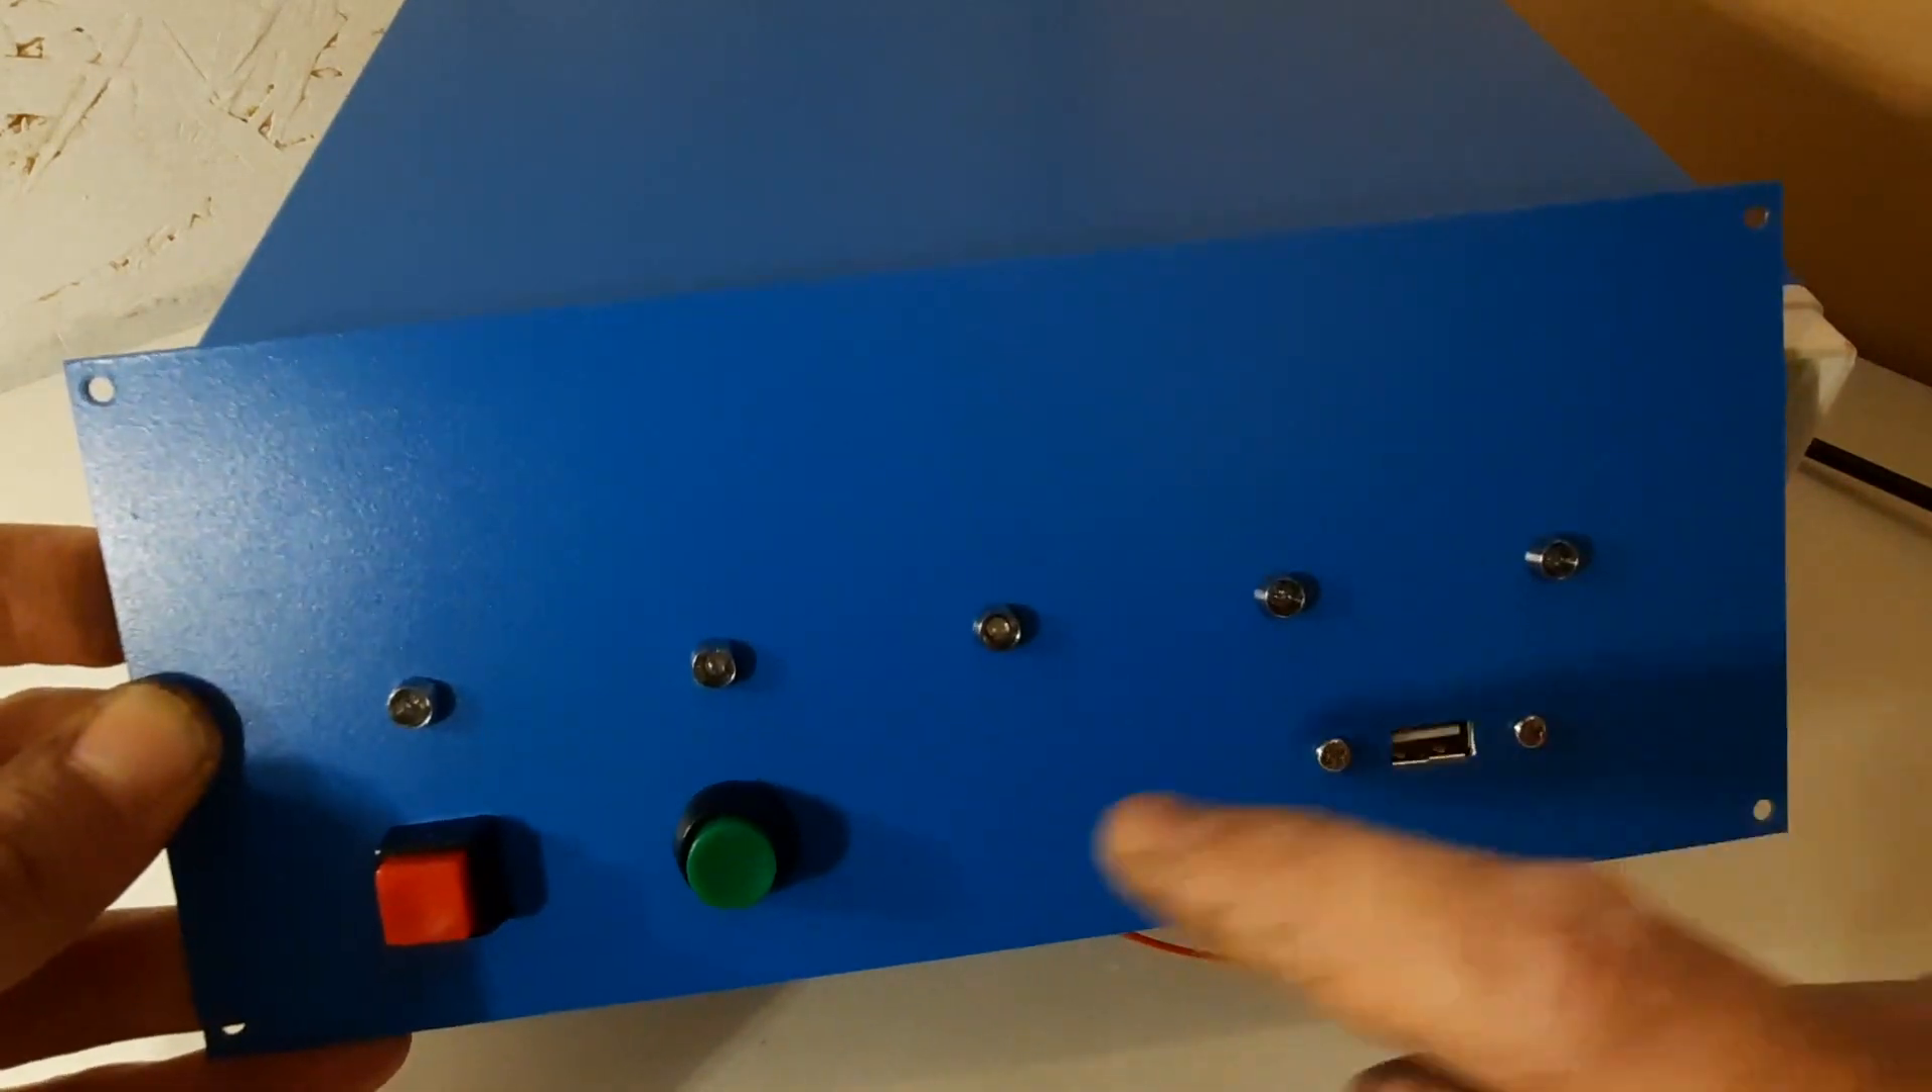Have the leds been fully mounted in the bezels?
Yes.